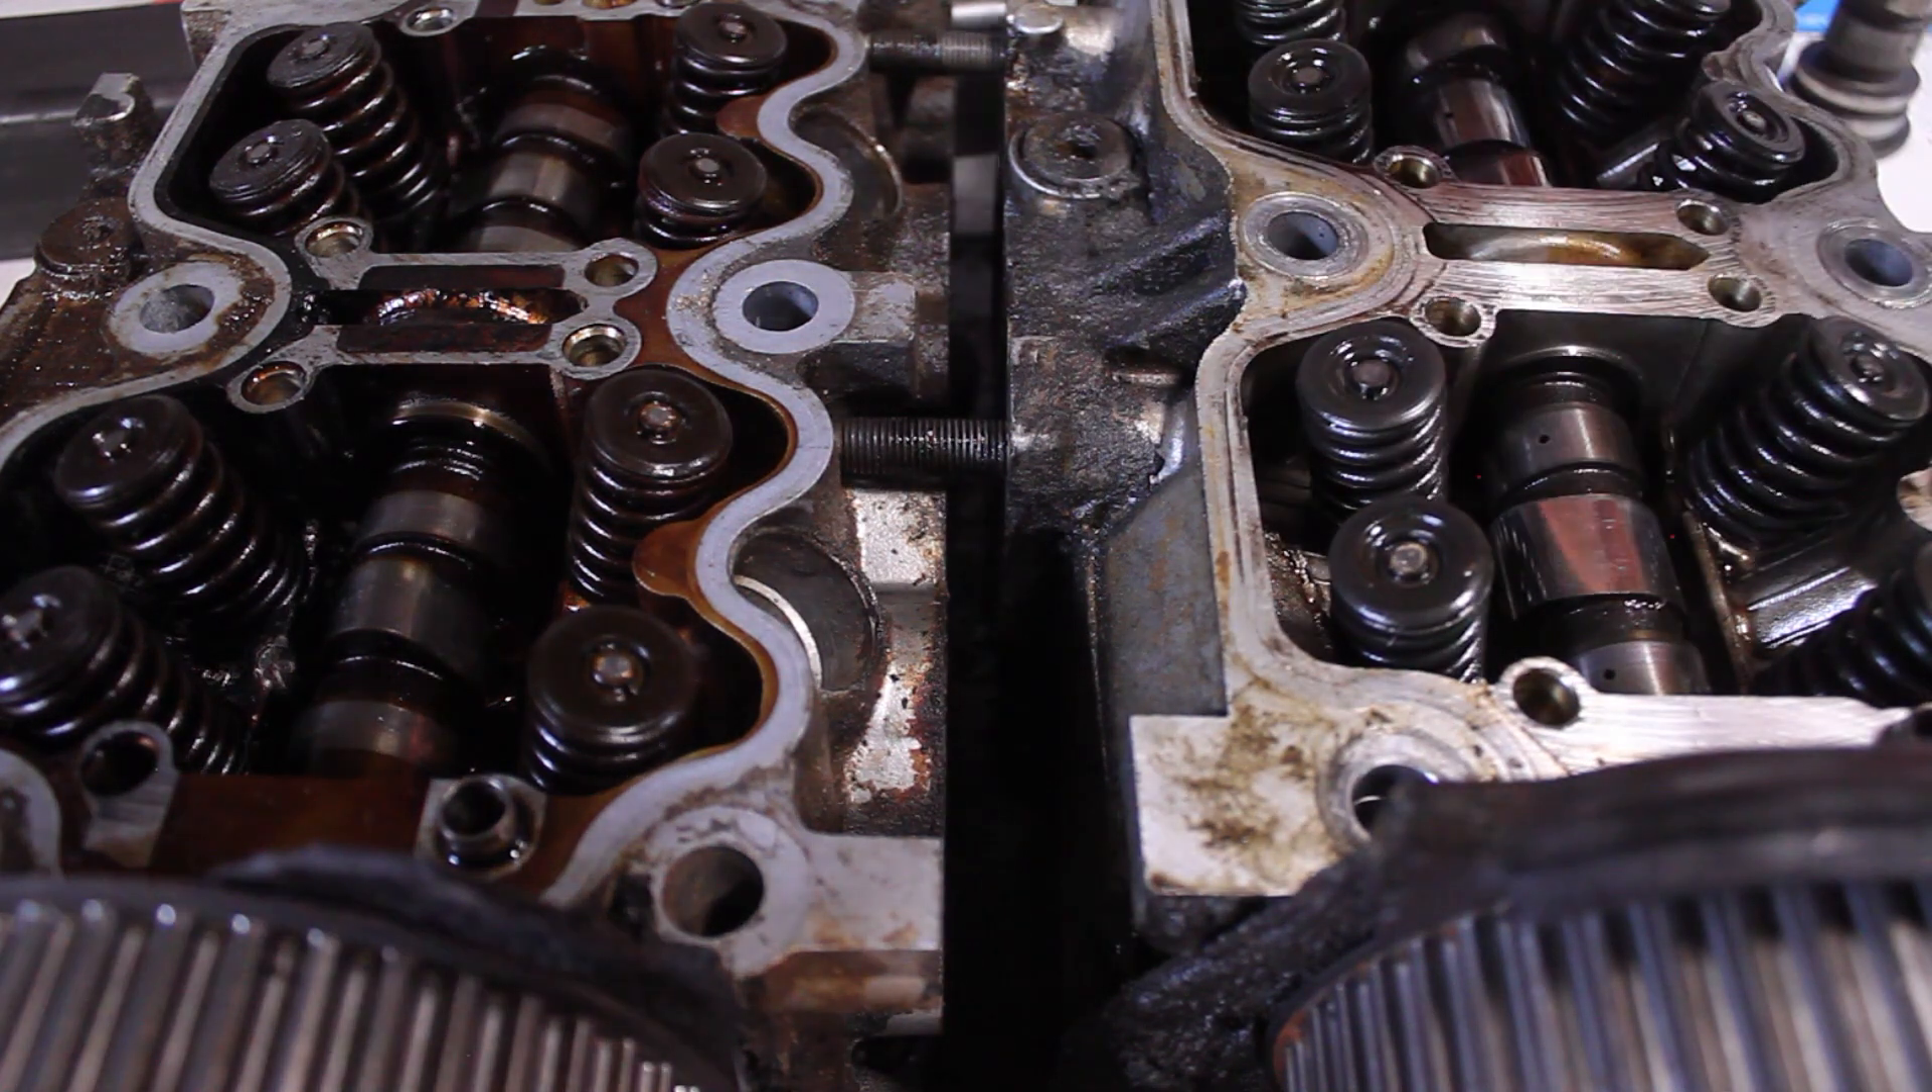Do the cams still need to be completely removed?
Yes.